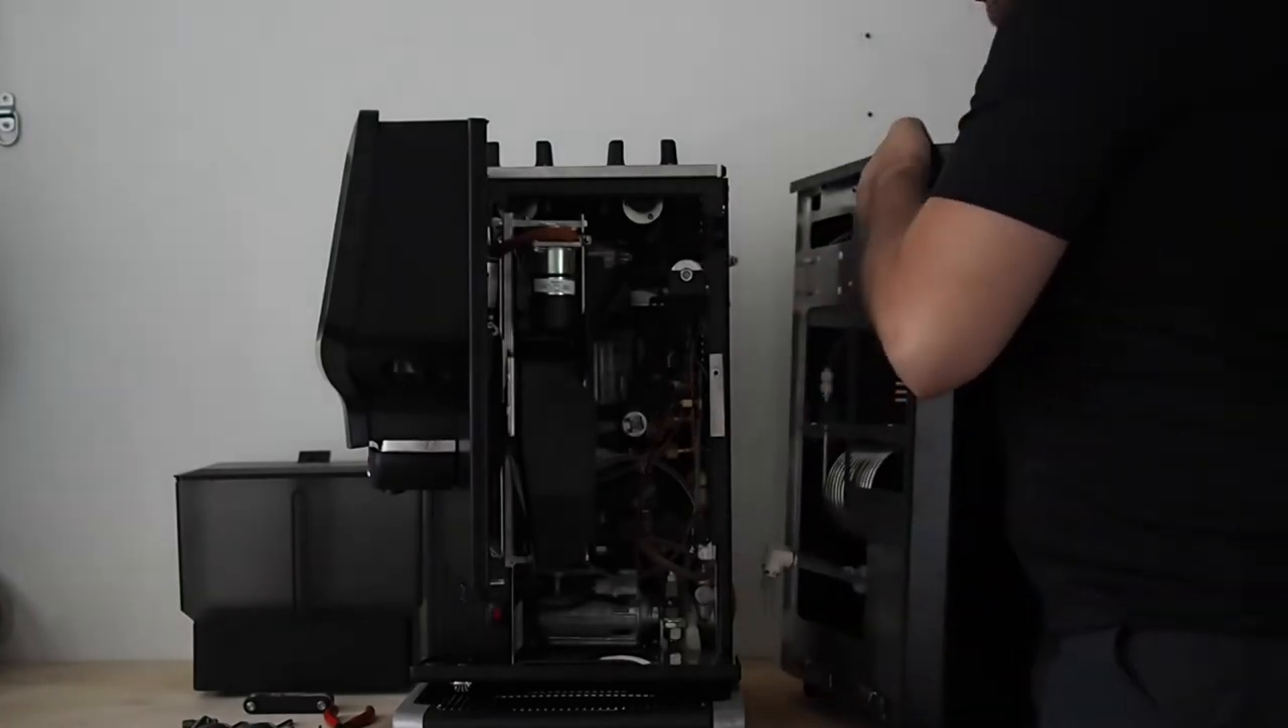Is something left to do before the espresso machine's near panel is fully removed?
No.